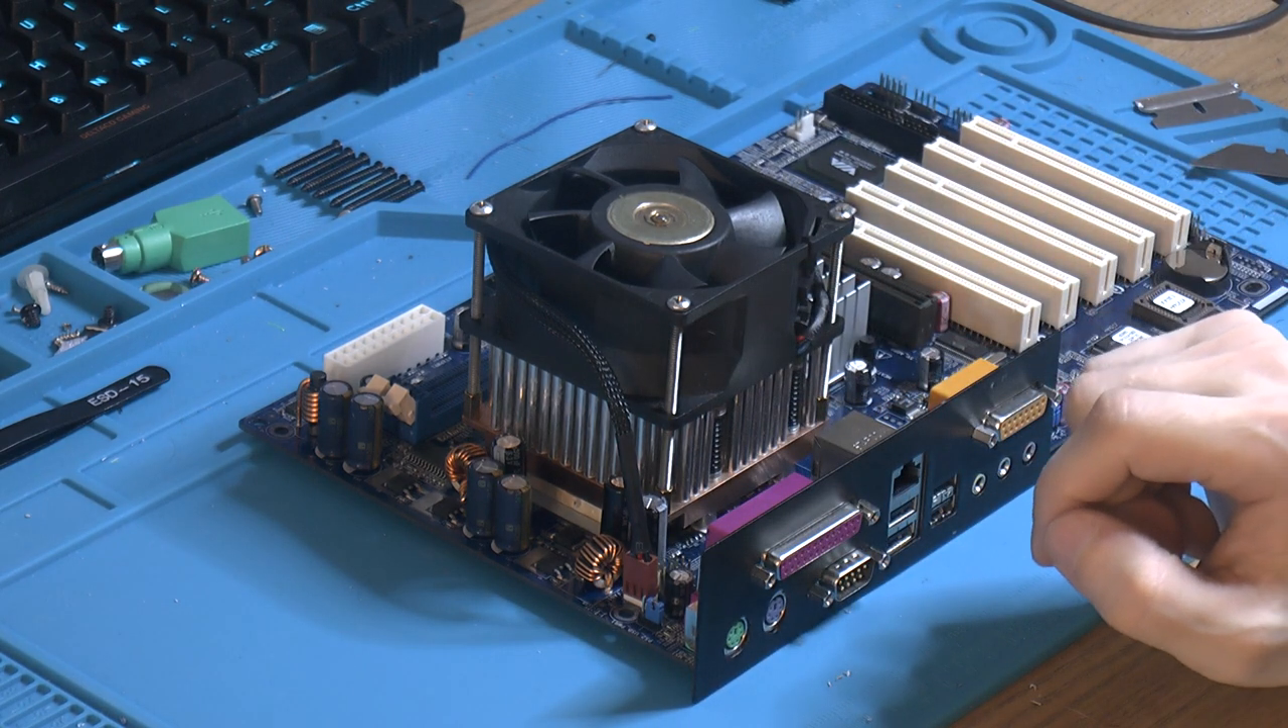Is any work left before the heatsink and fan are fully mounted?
No.